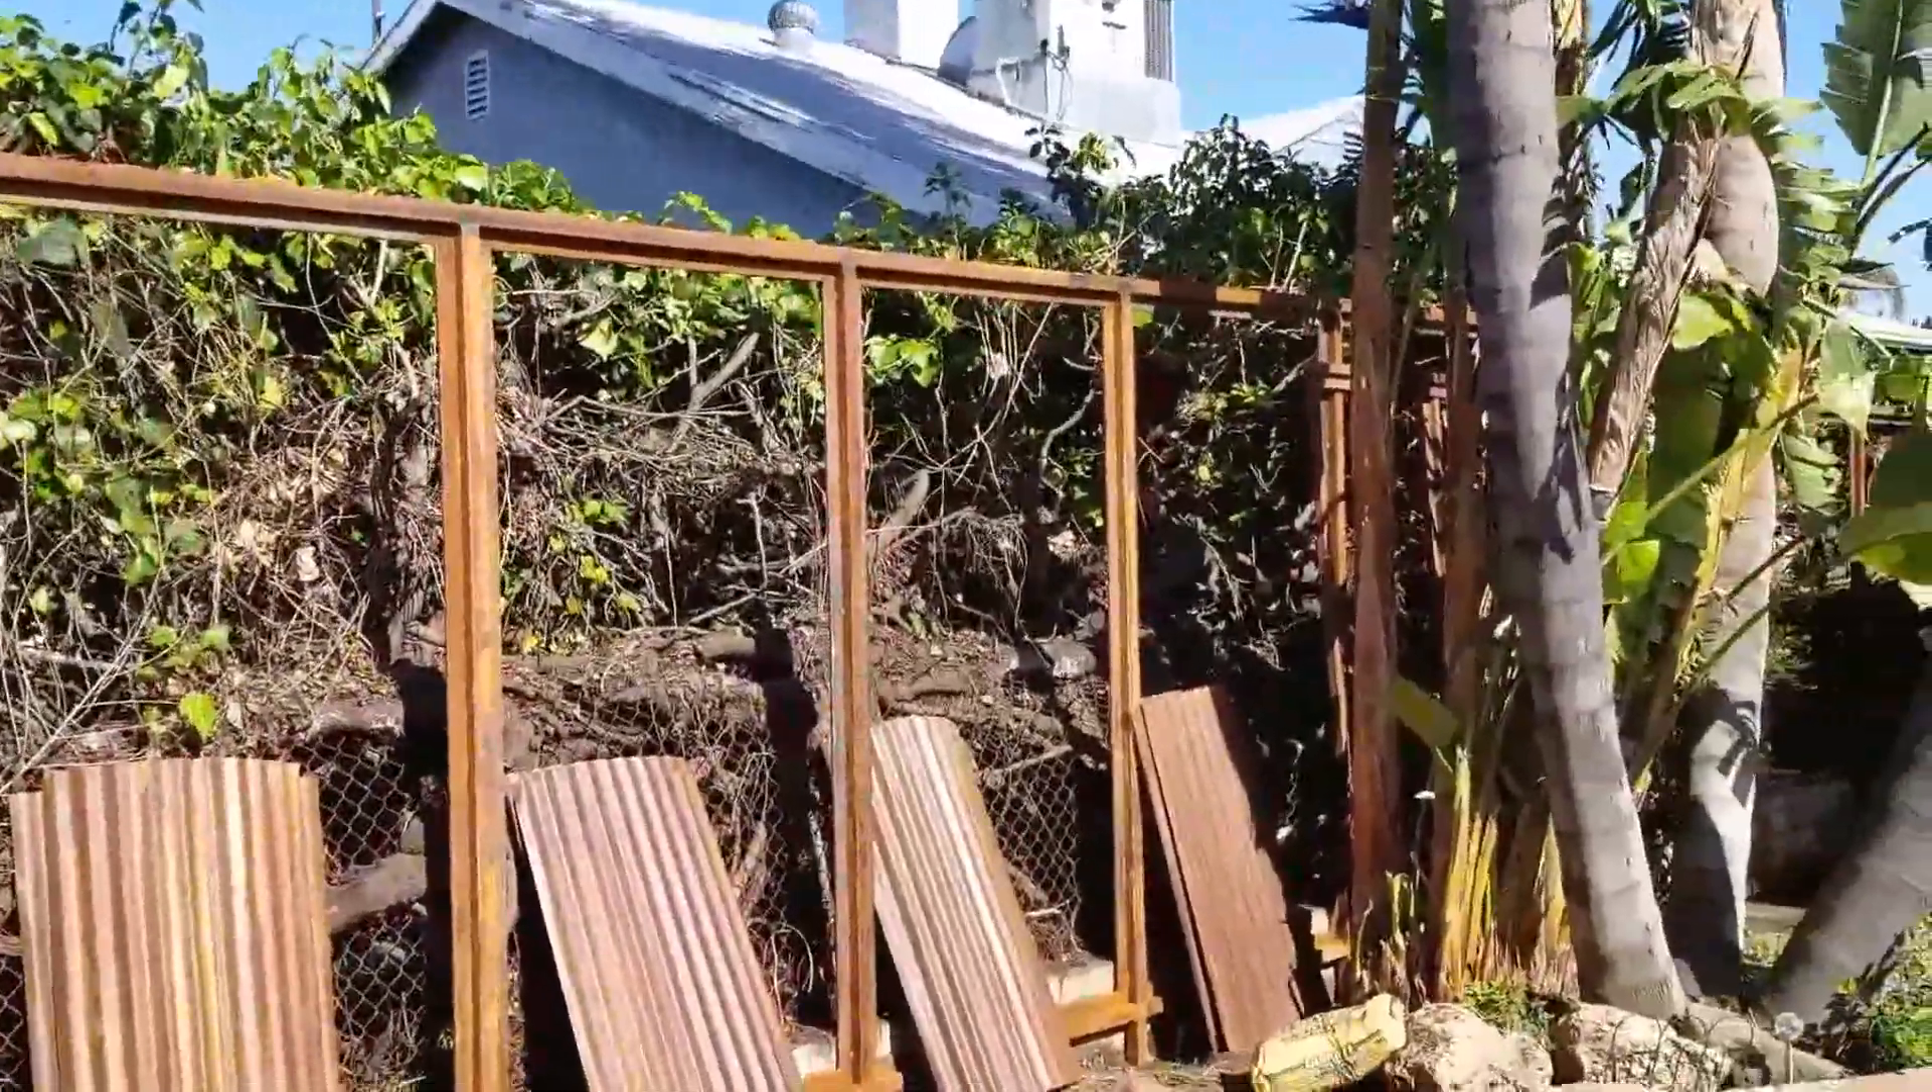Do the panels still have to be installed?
Yes.